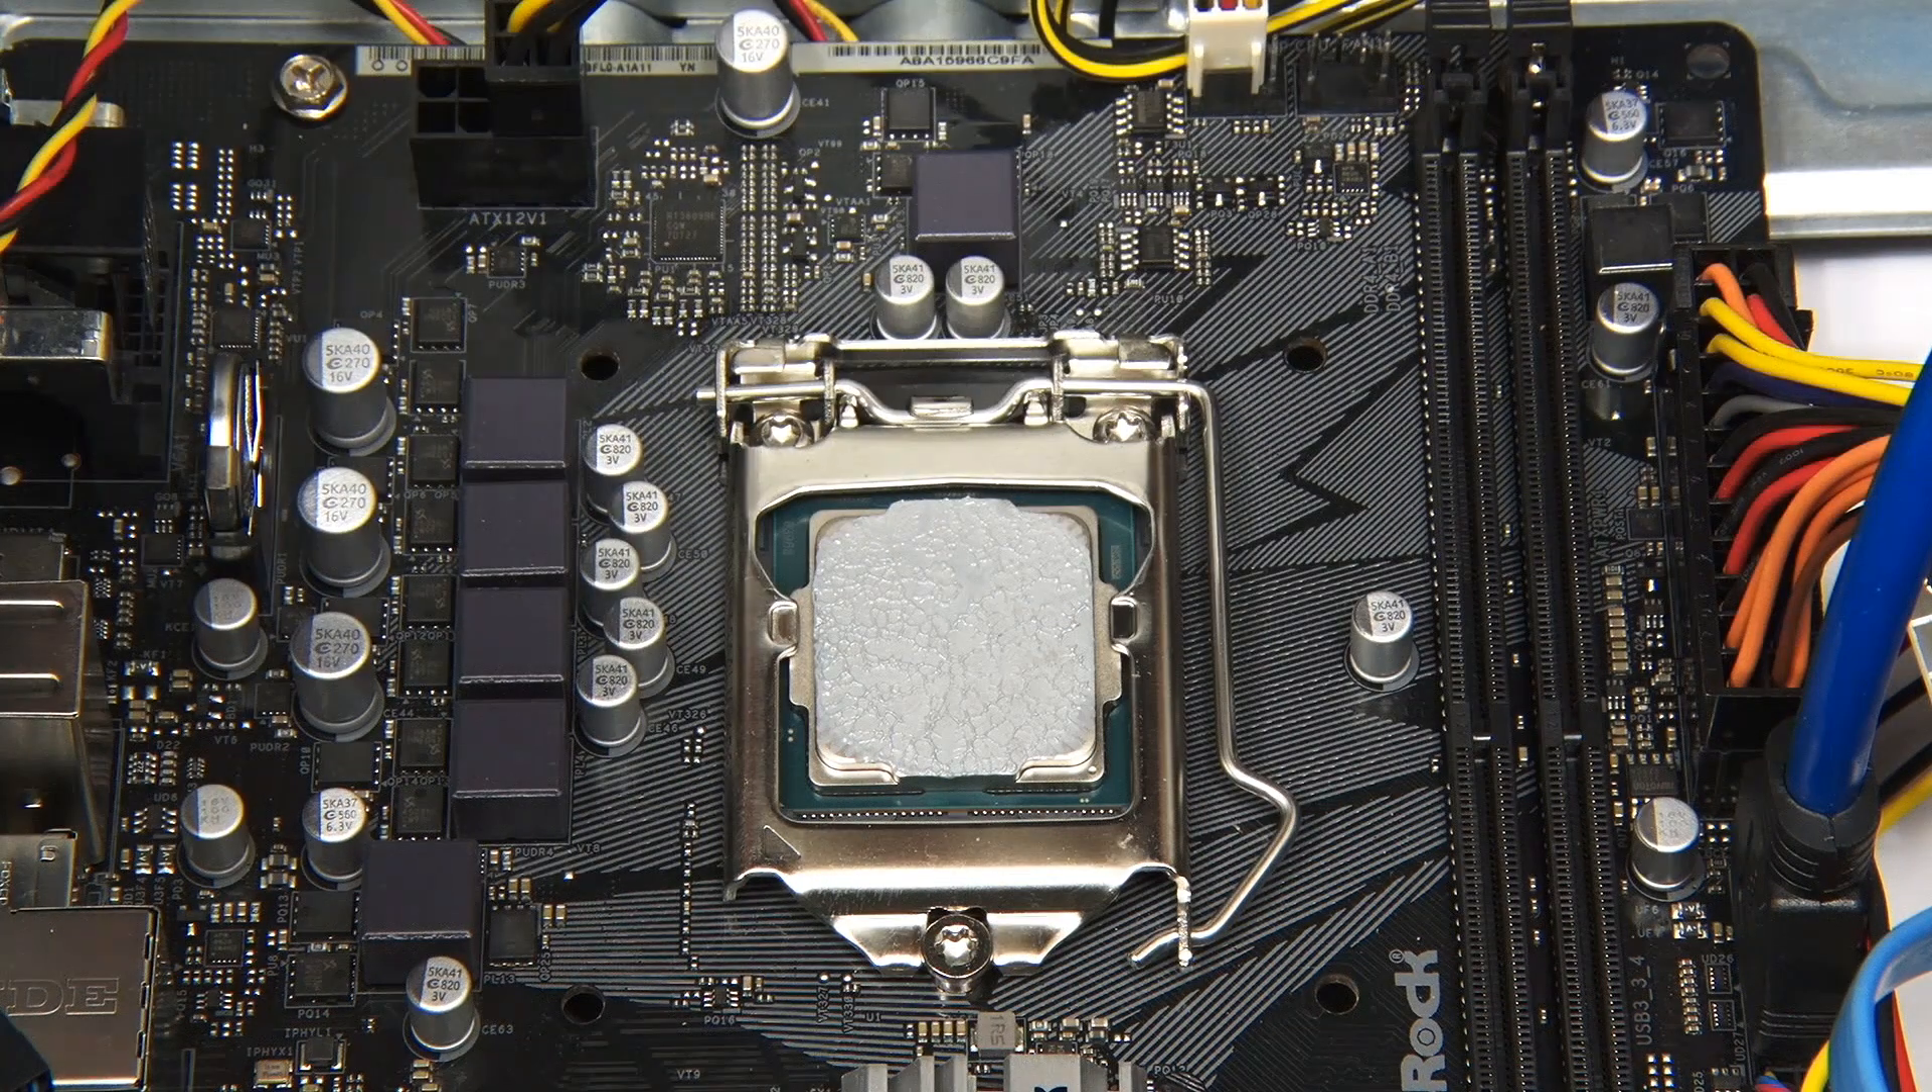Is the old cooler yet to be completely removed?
No.